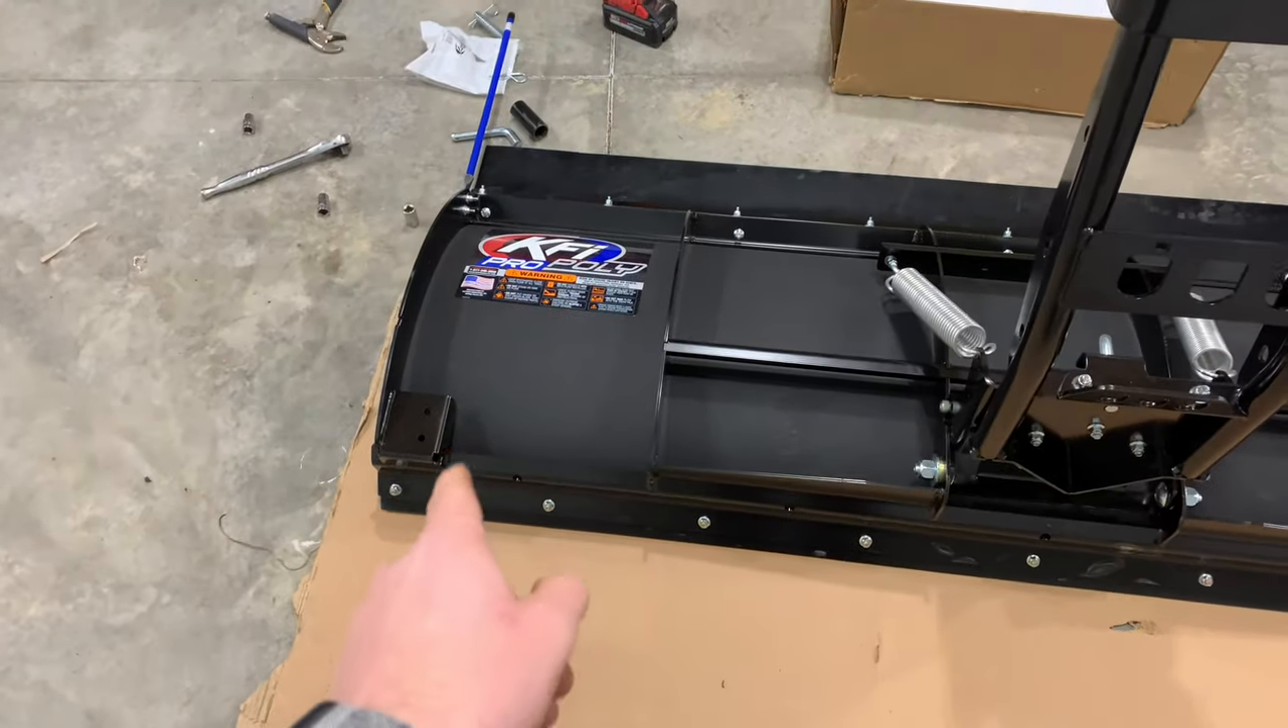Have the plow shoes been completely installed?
No.